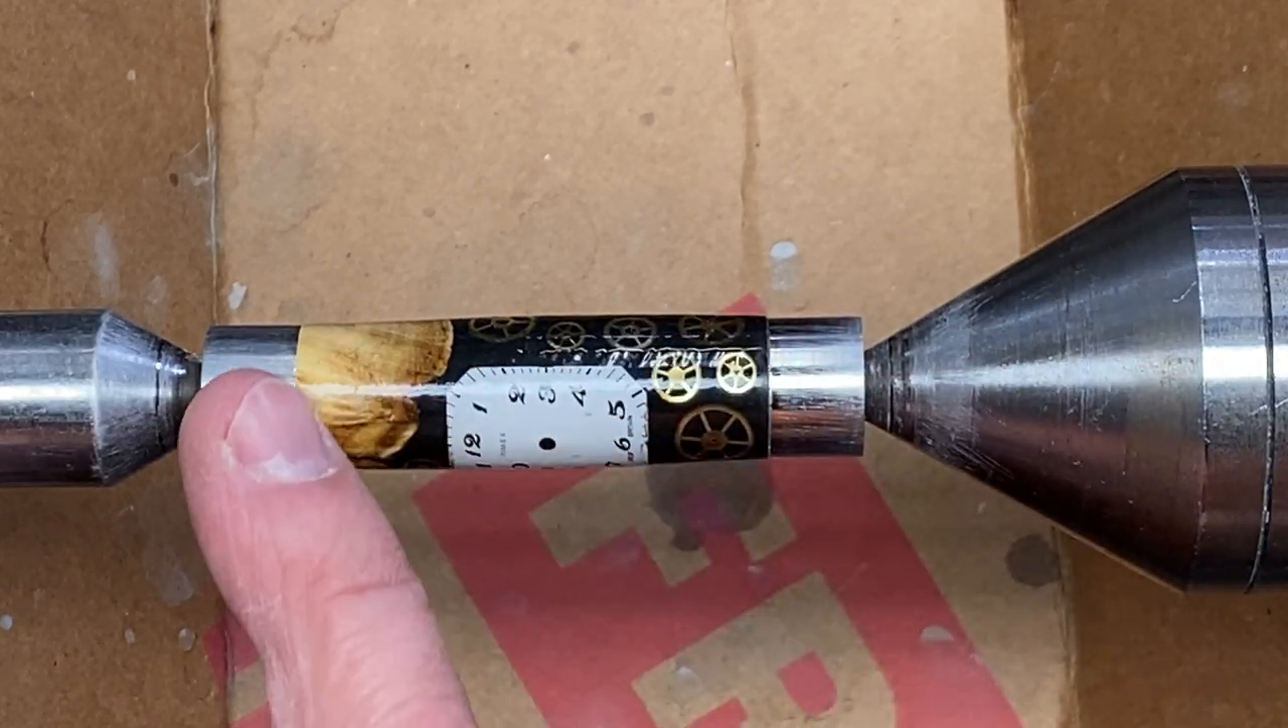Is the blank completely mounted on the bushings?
Yes.